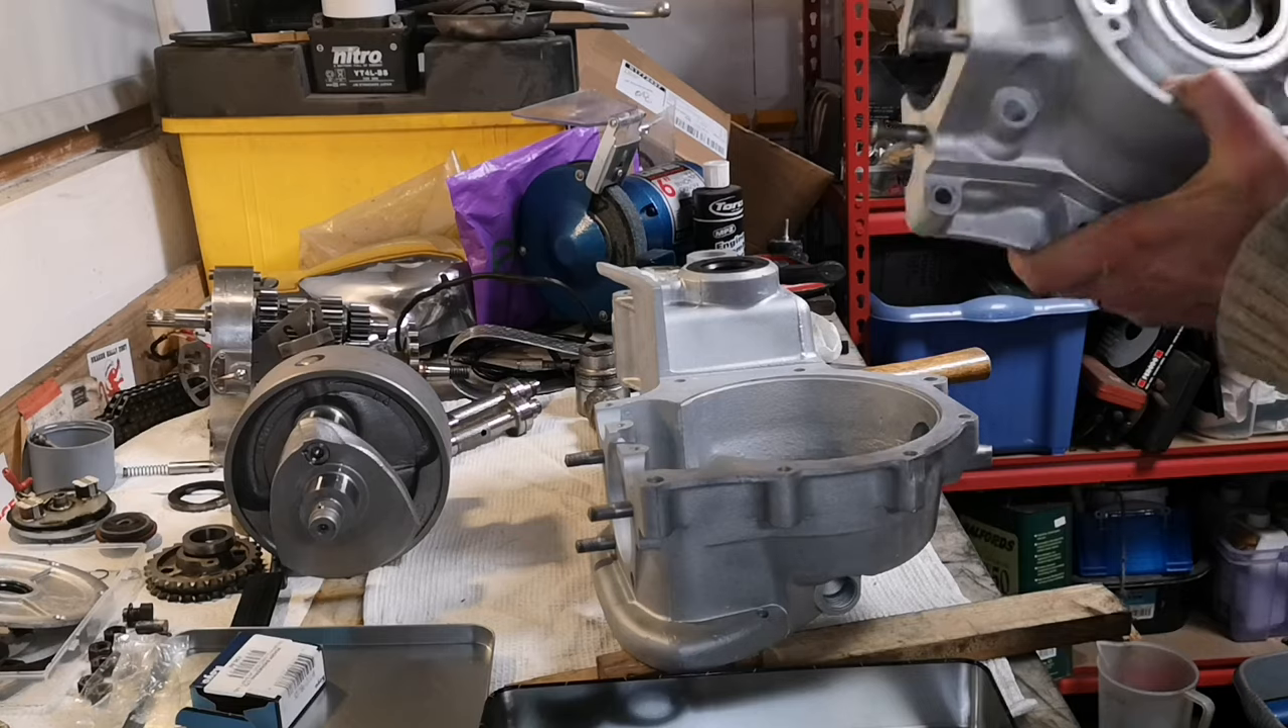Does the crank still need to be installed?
Yes.